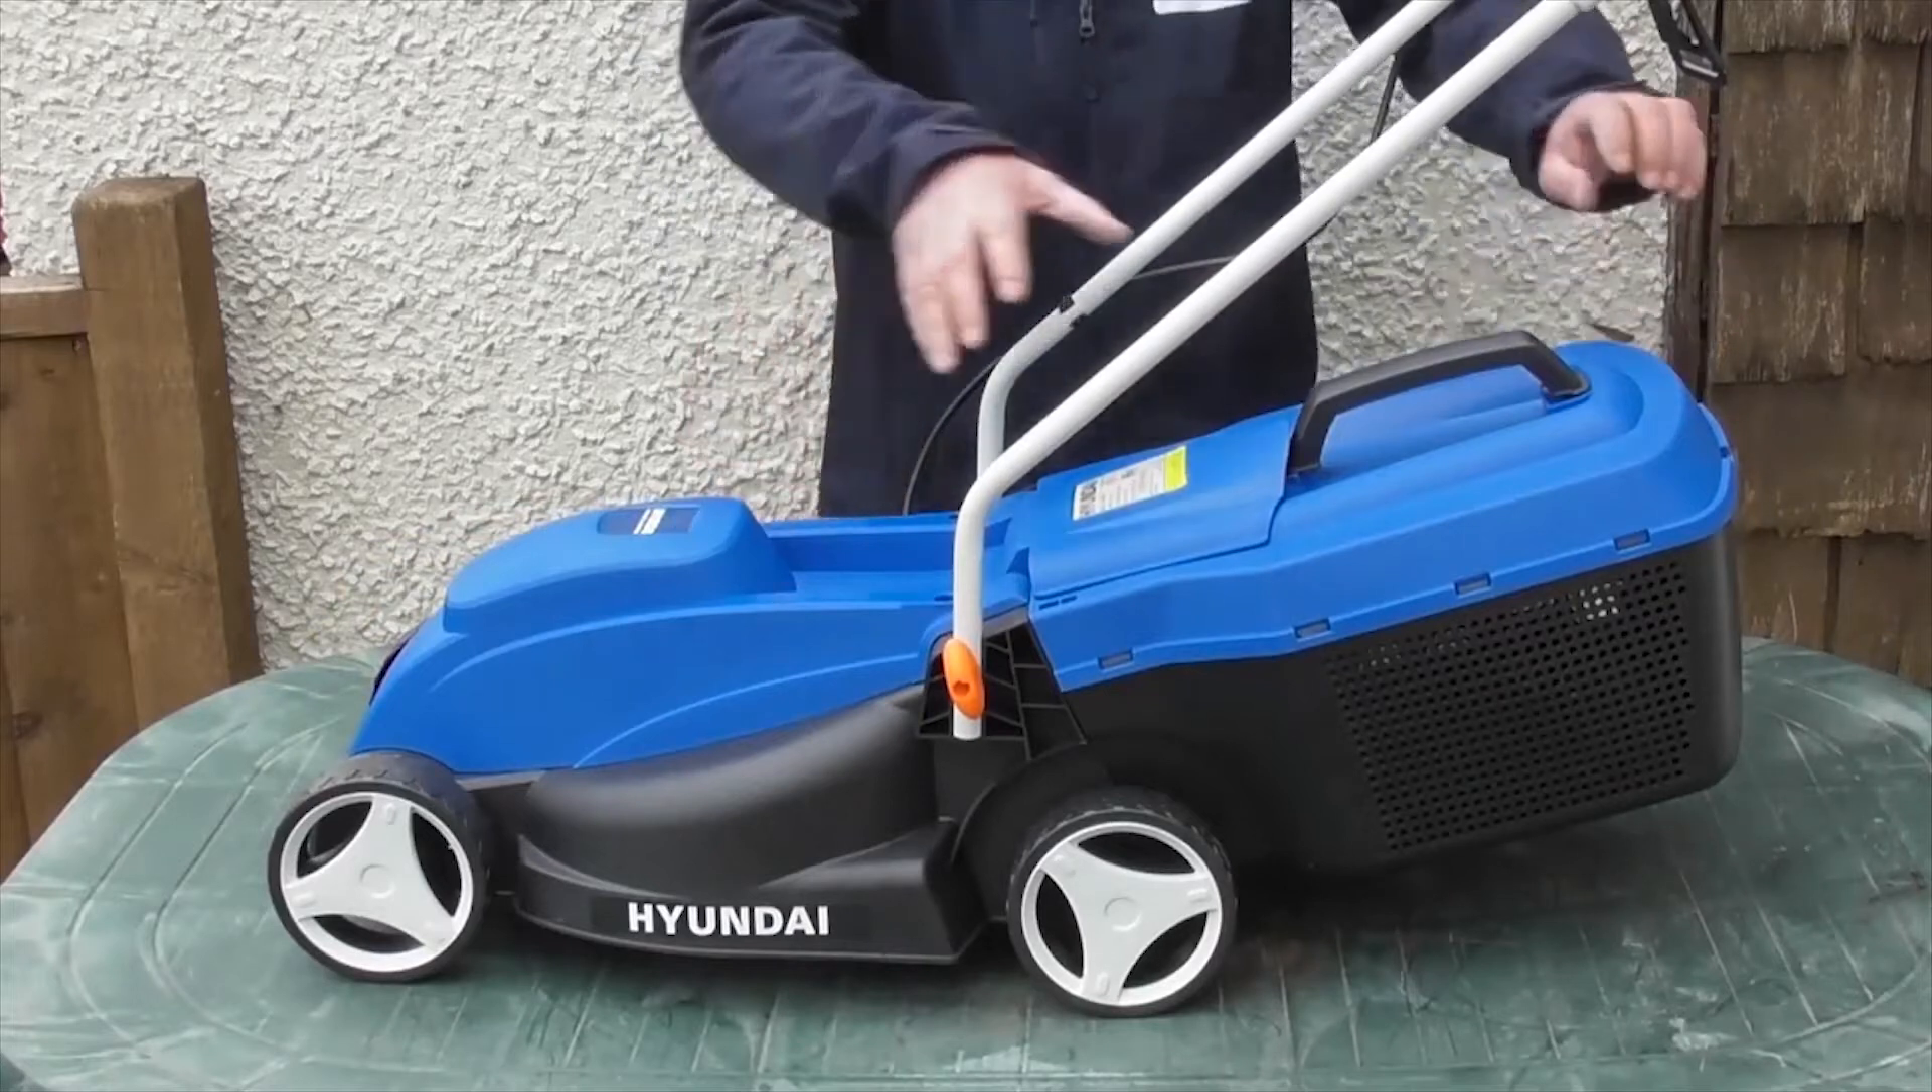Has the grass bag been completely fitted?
Yes.